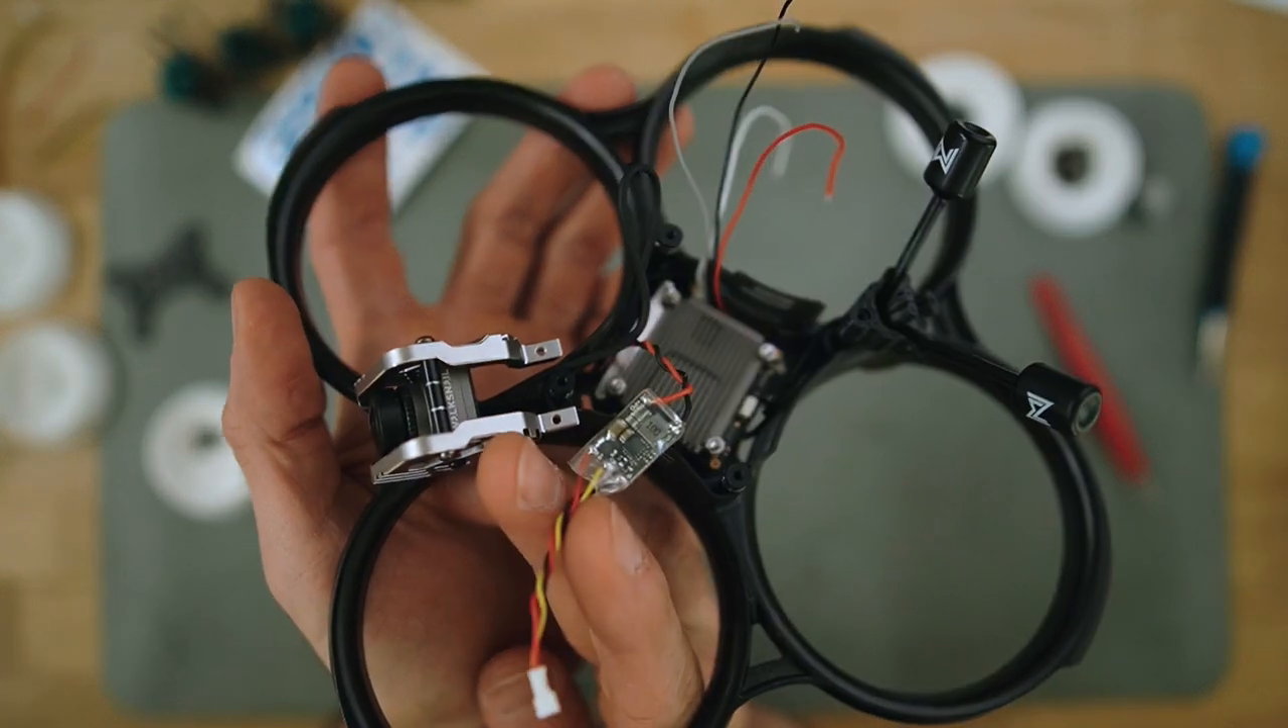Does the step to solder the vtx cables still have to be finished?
Yes.